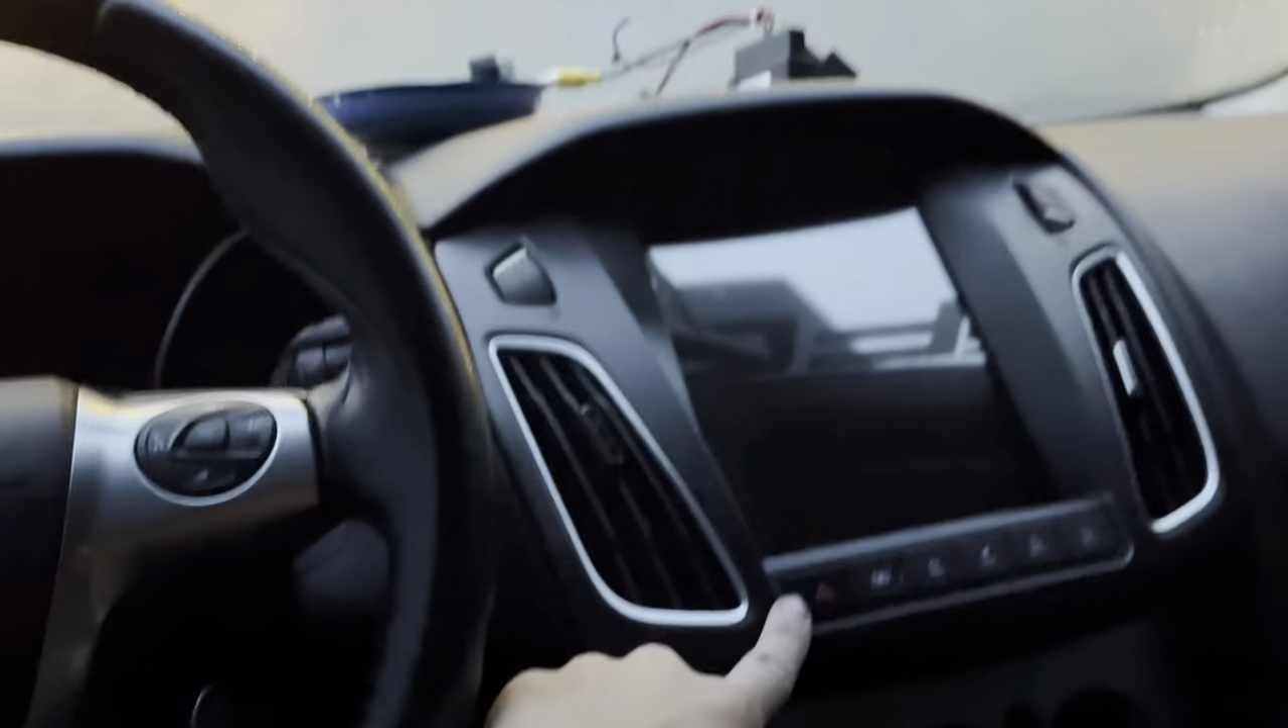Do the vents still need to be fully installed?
No.